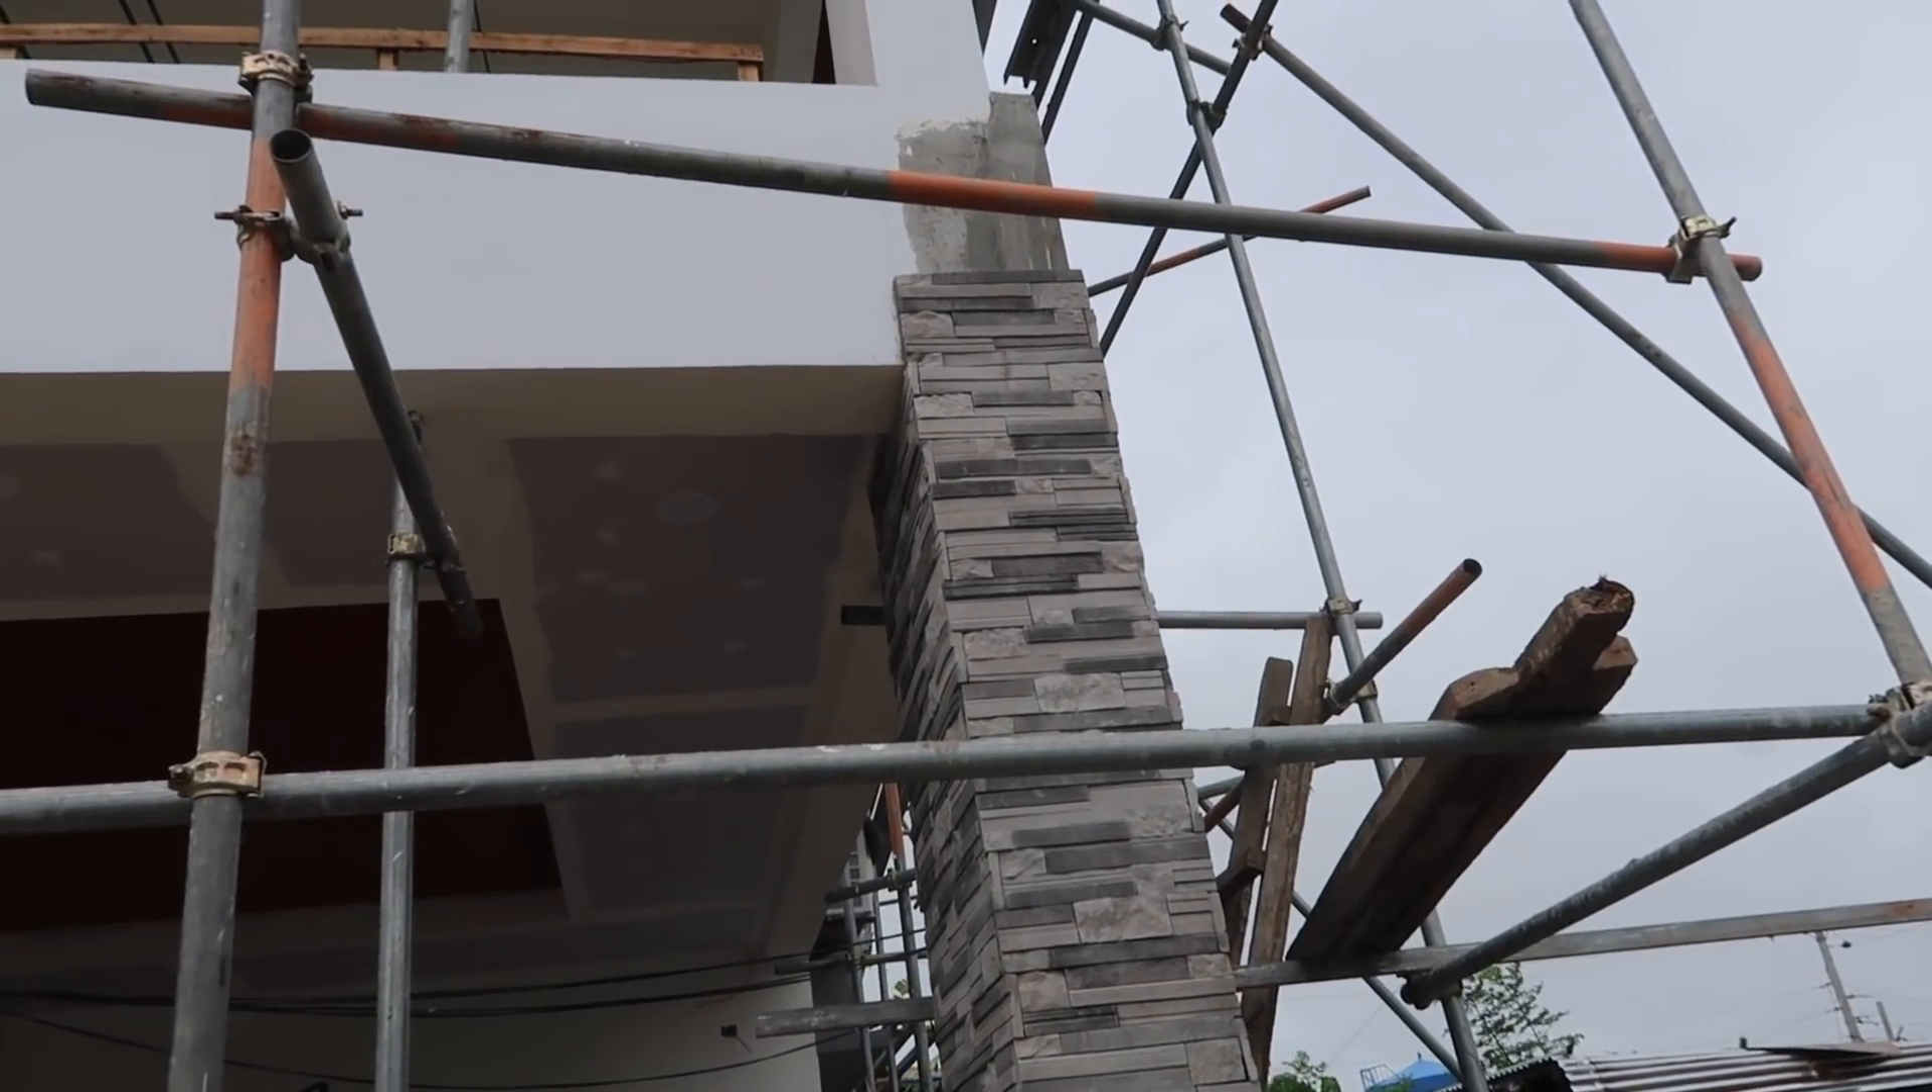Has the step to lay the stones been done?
No.